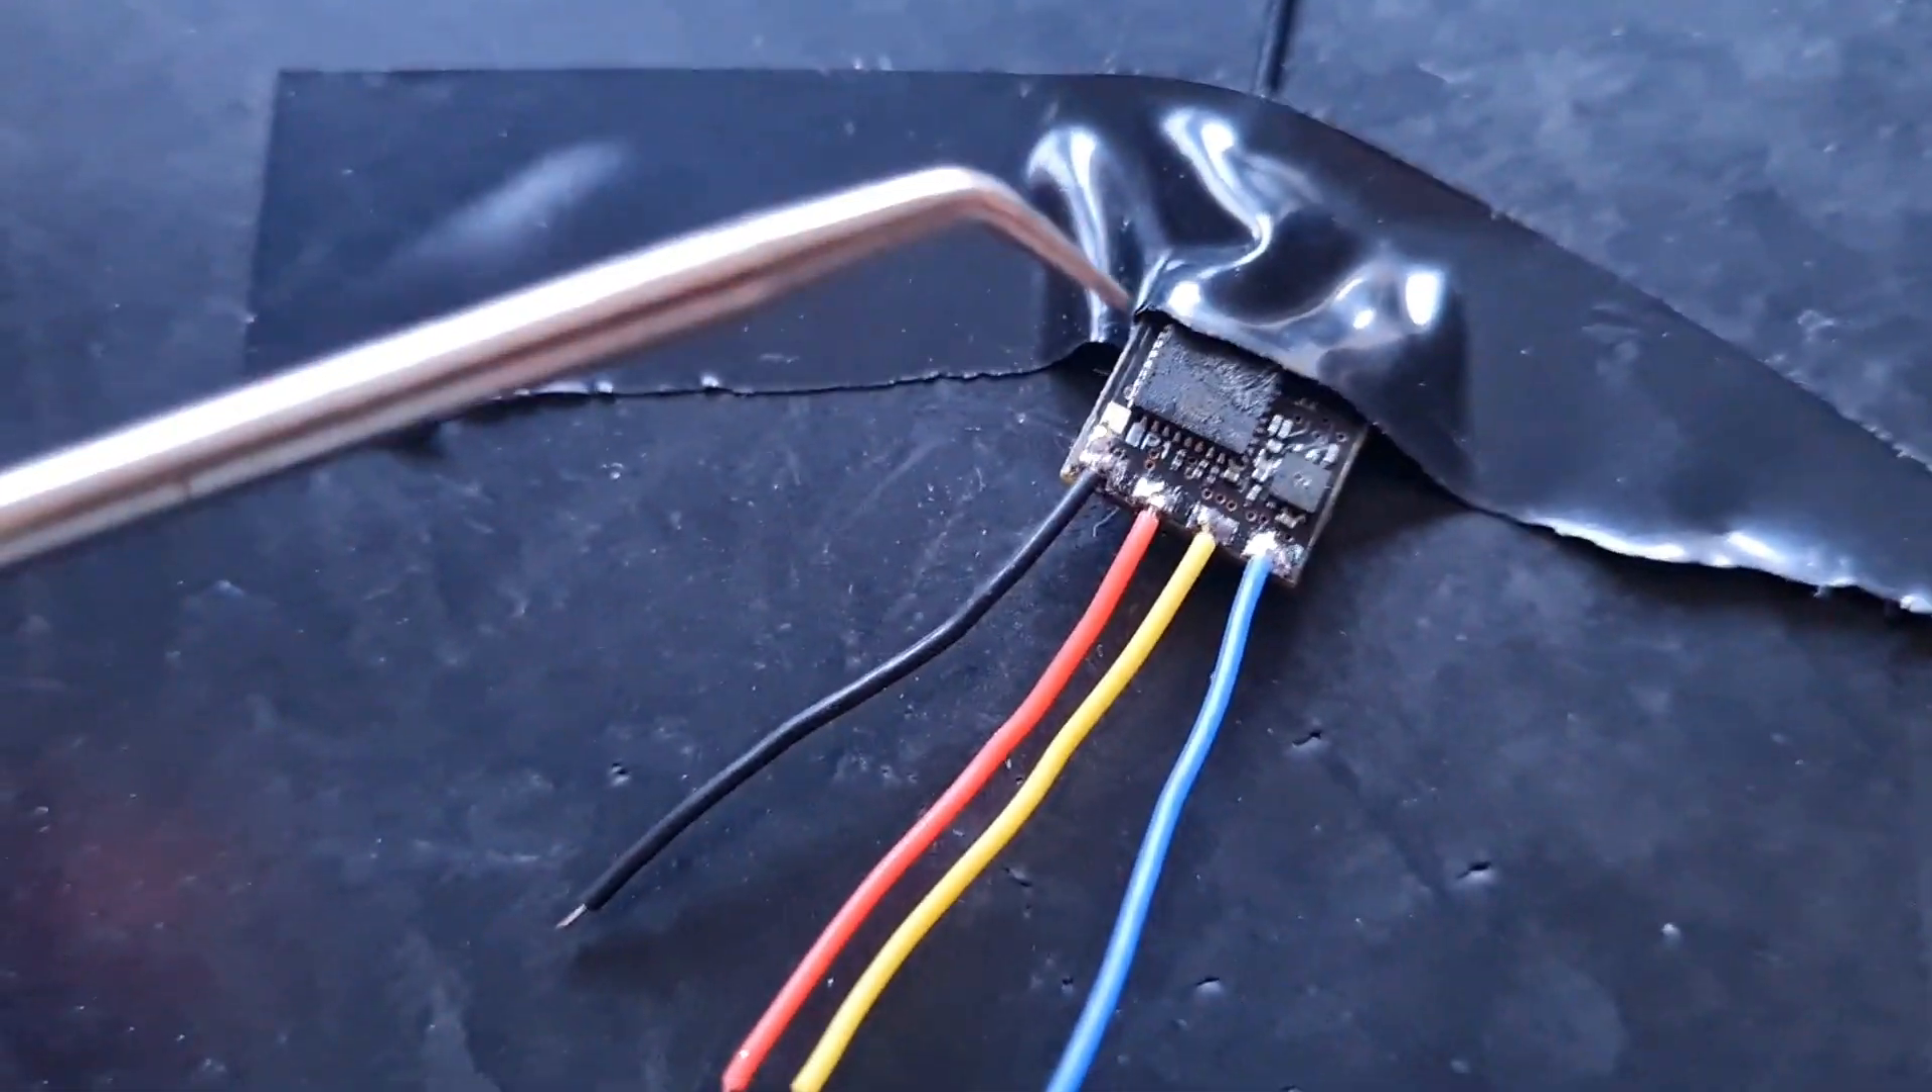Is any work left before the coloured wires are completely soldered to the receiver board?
No.